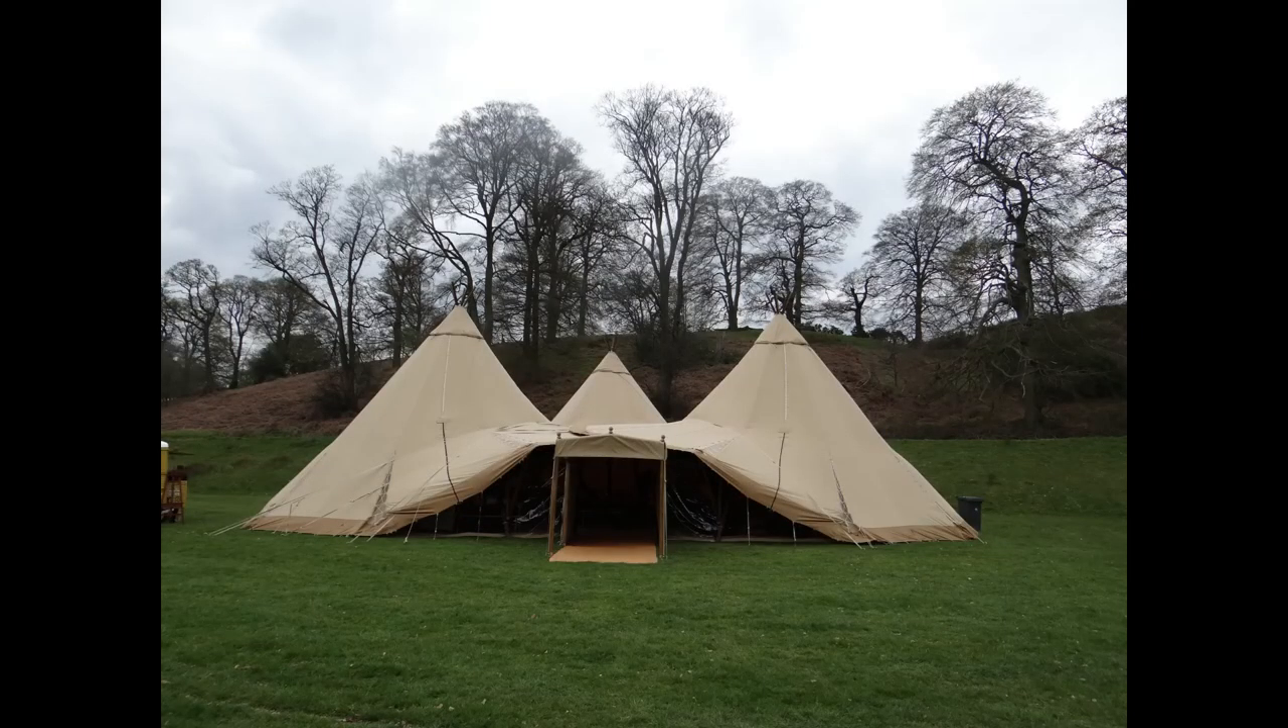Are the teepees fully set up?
Yes.